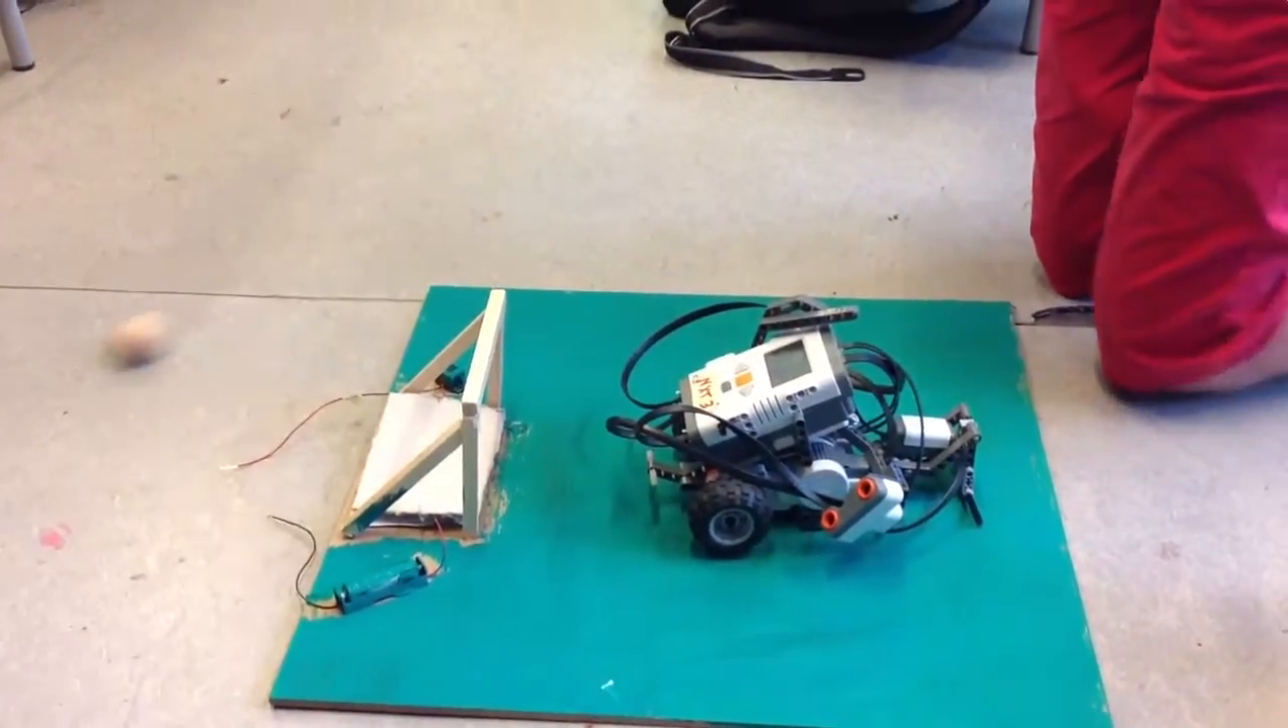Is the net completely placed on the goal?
No.